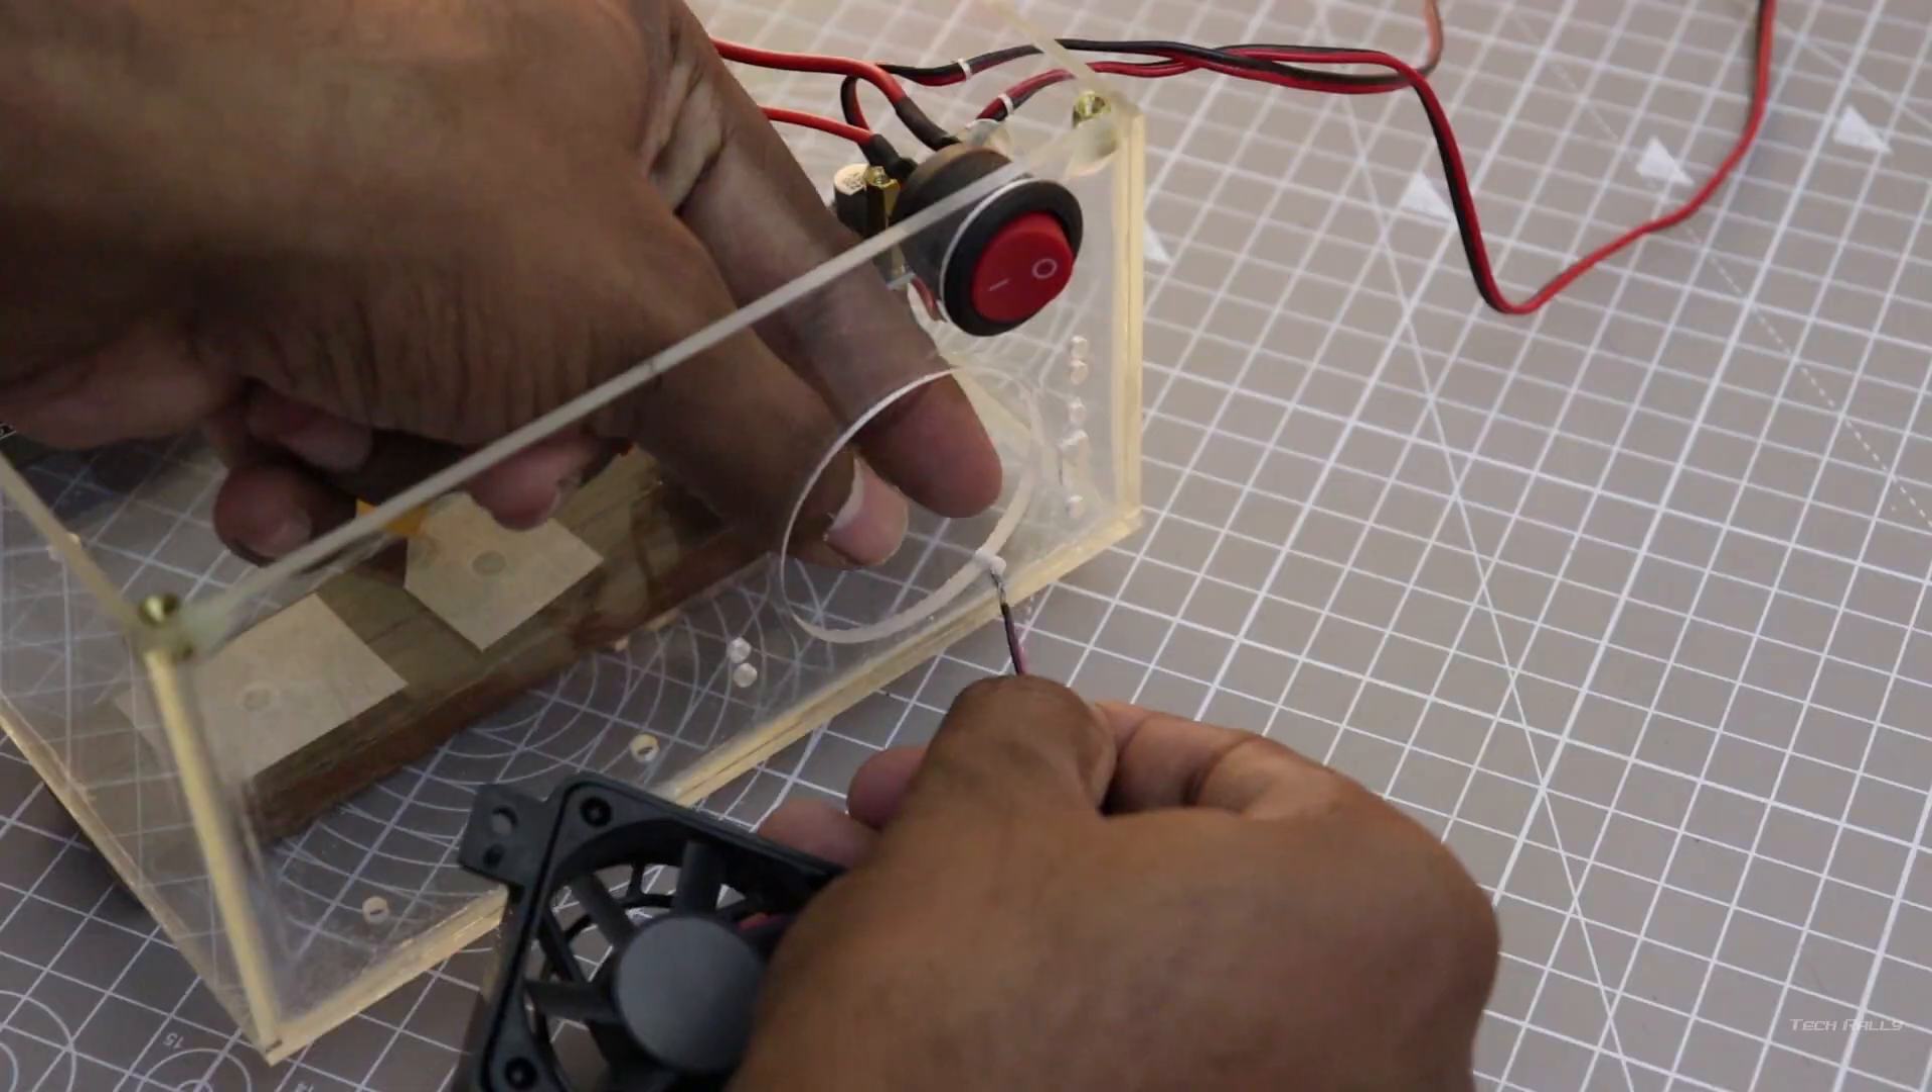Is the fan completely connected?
No.